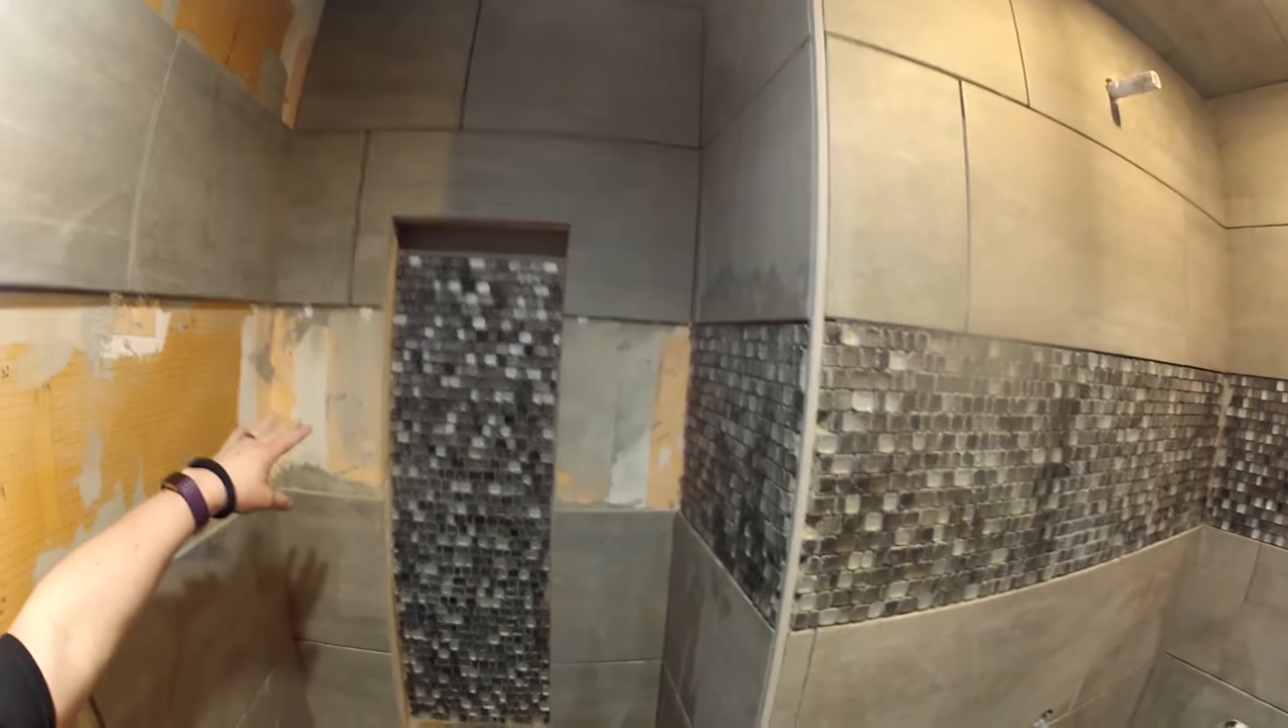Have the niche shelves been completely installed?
No.